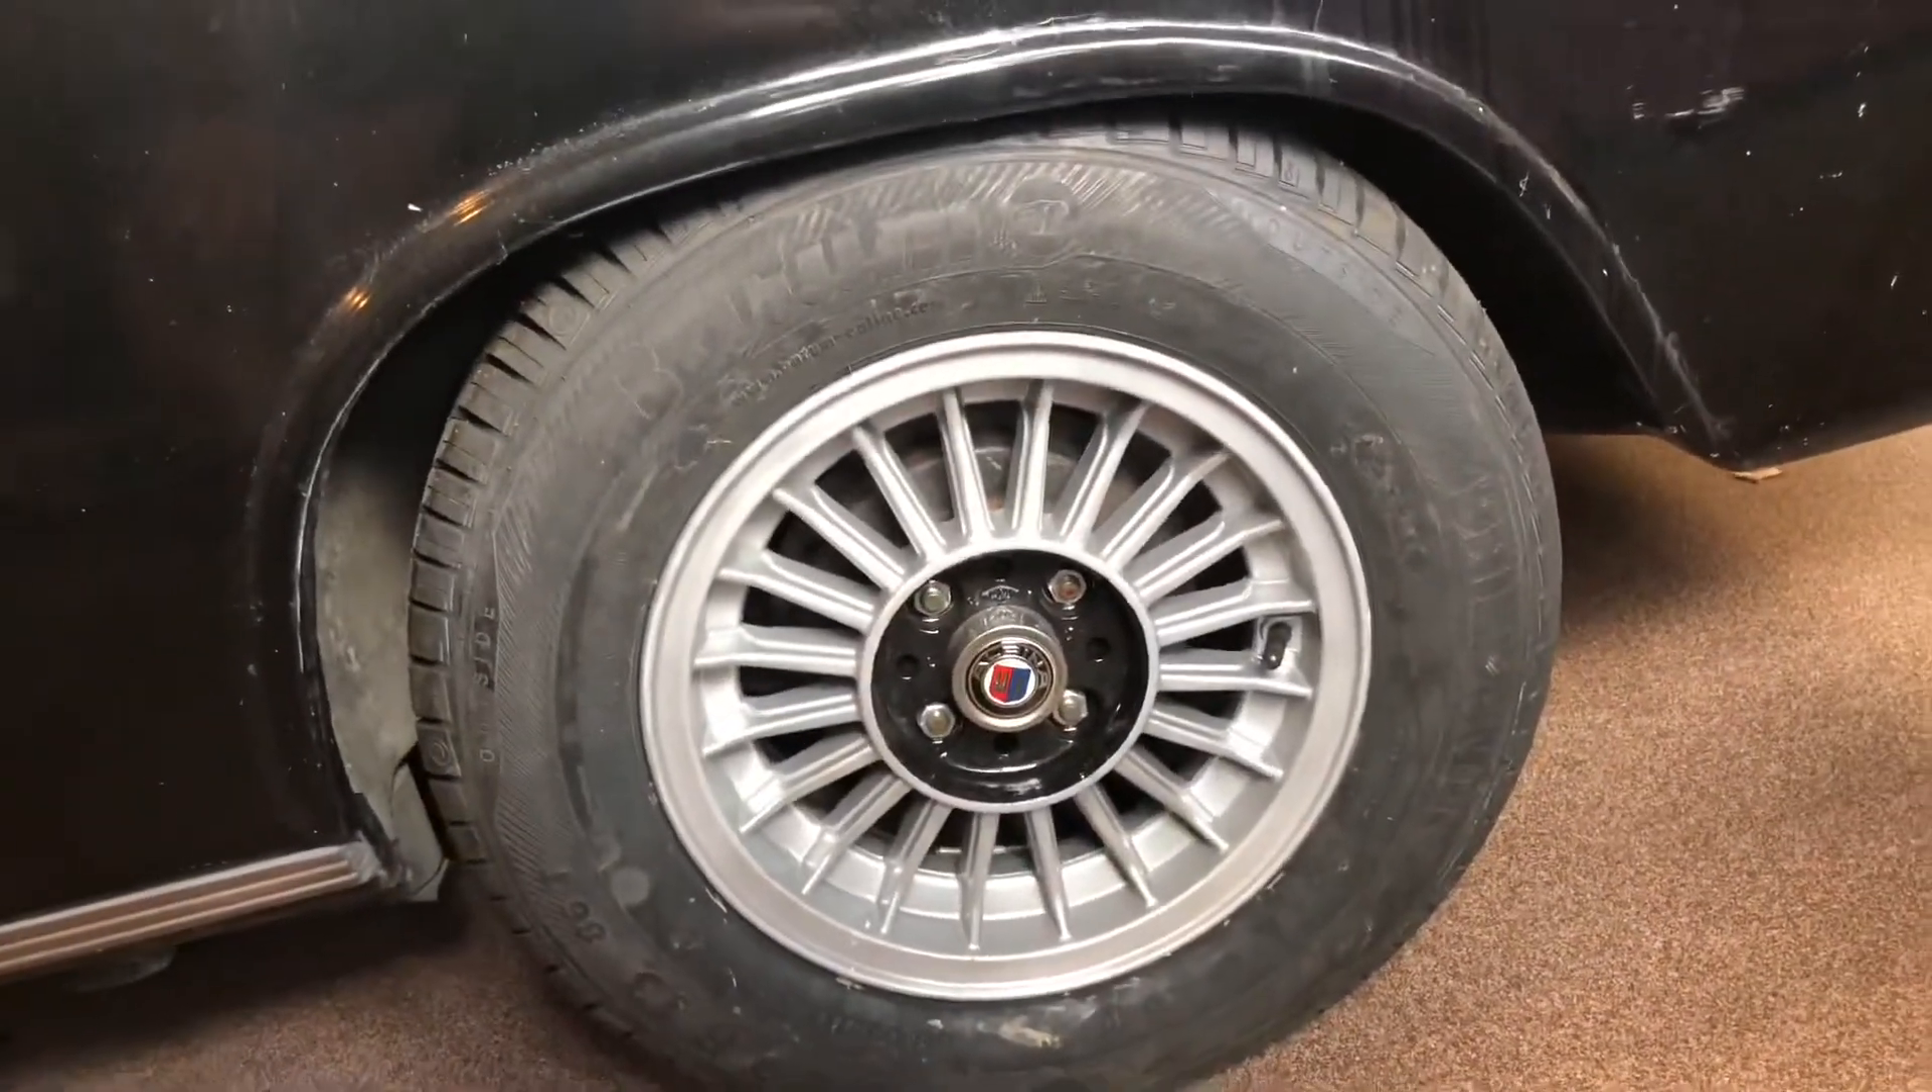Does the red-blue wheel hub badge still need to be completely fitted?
No.